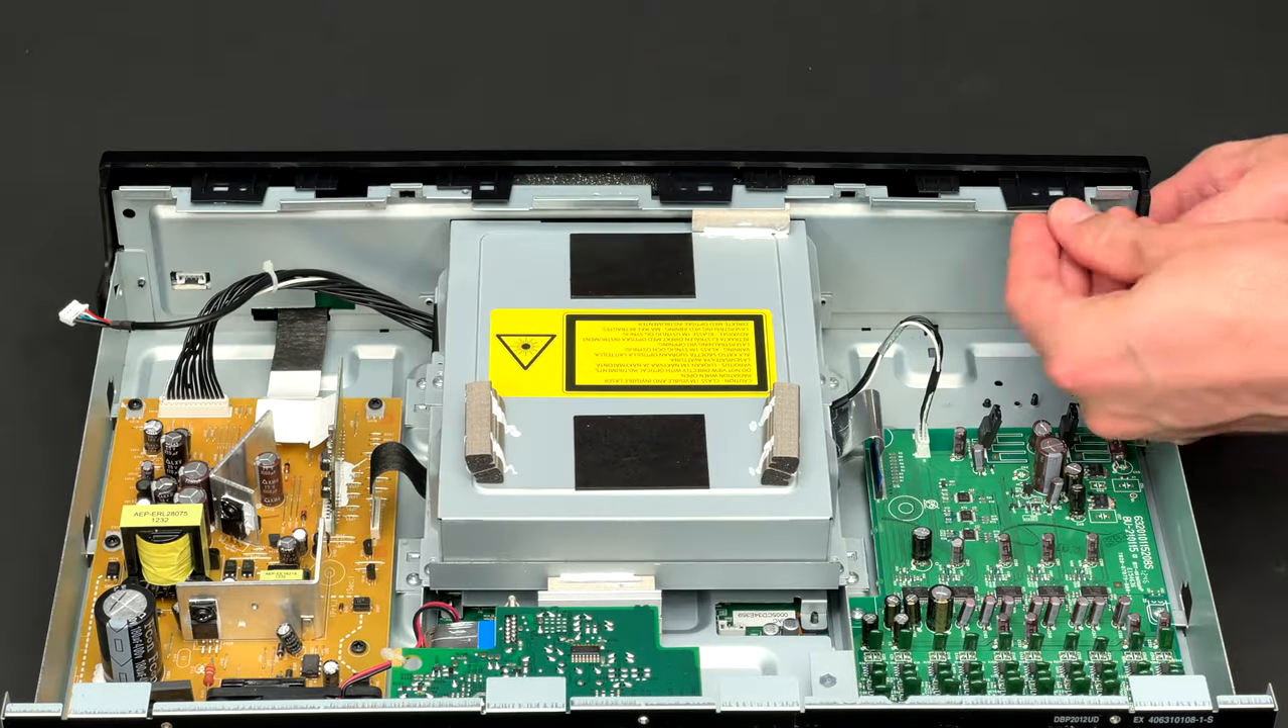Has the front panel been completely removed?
No.